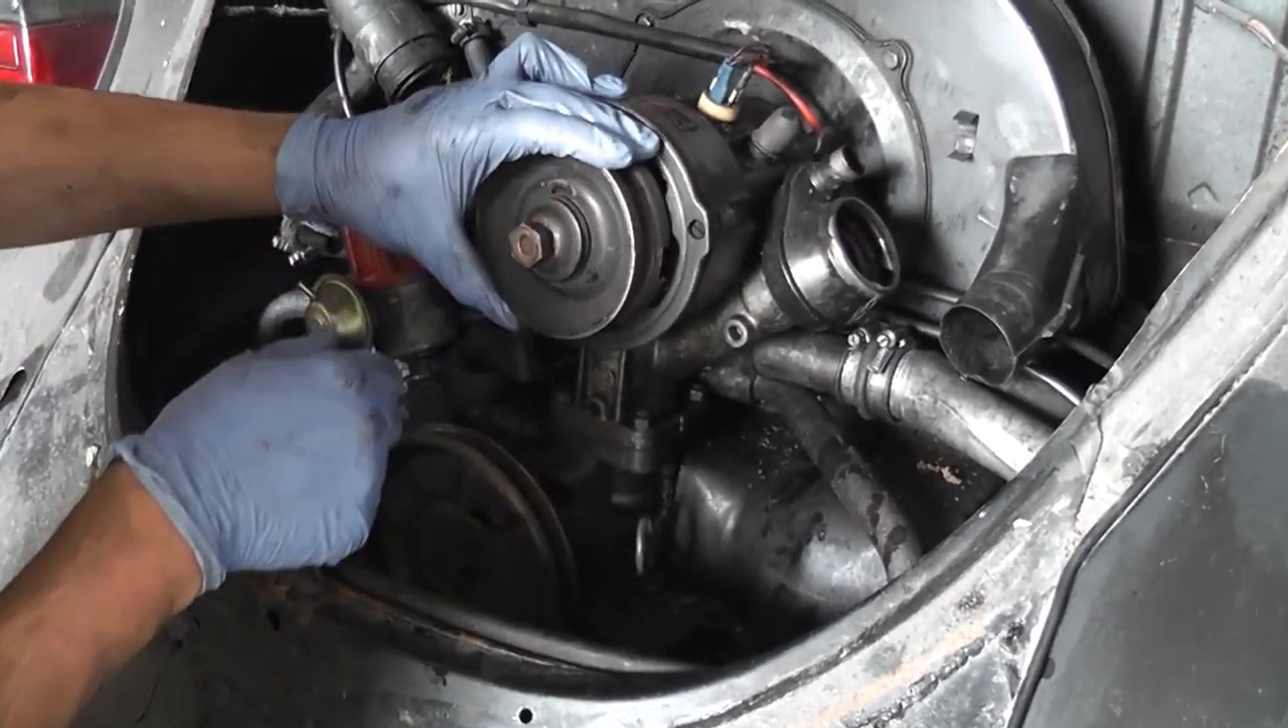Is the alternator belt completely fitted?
No.